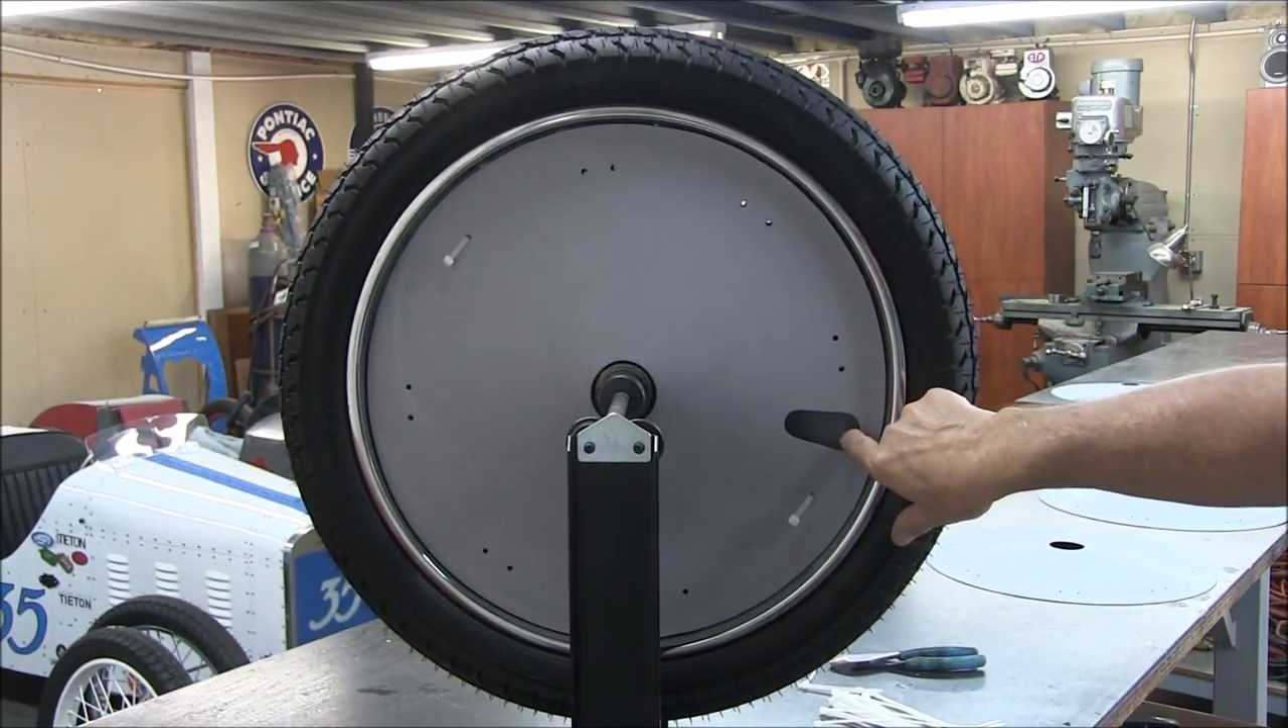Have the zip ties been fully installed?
No.